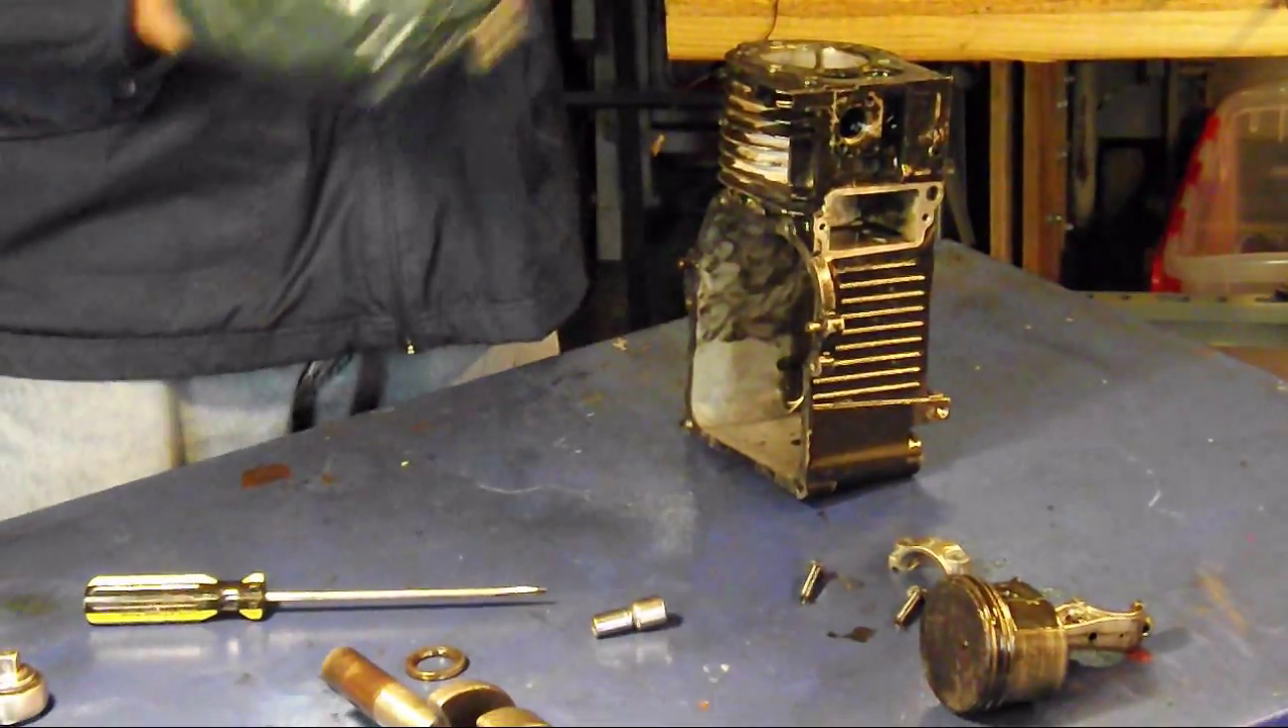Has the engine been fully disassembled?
Yes.